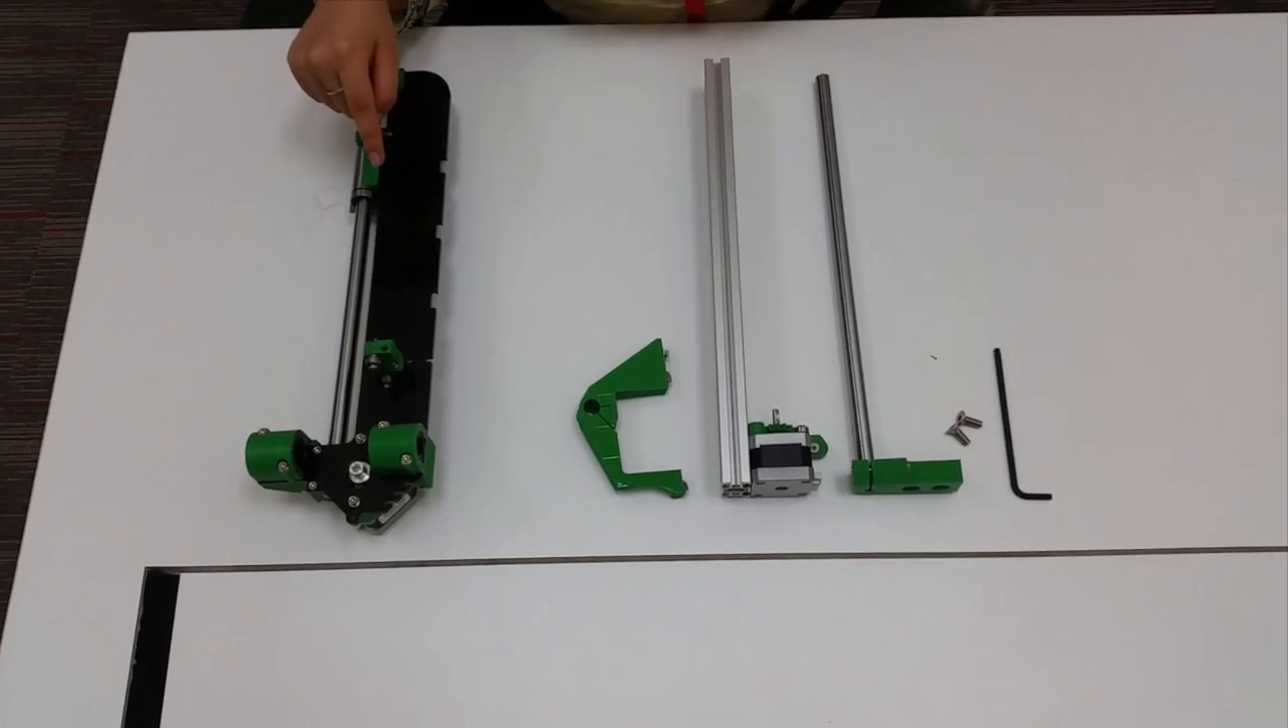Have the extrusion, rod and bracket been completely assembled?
No.